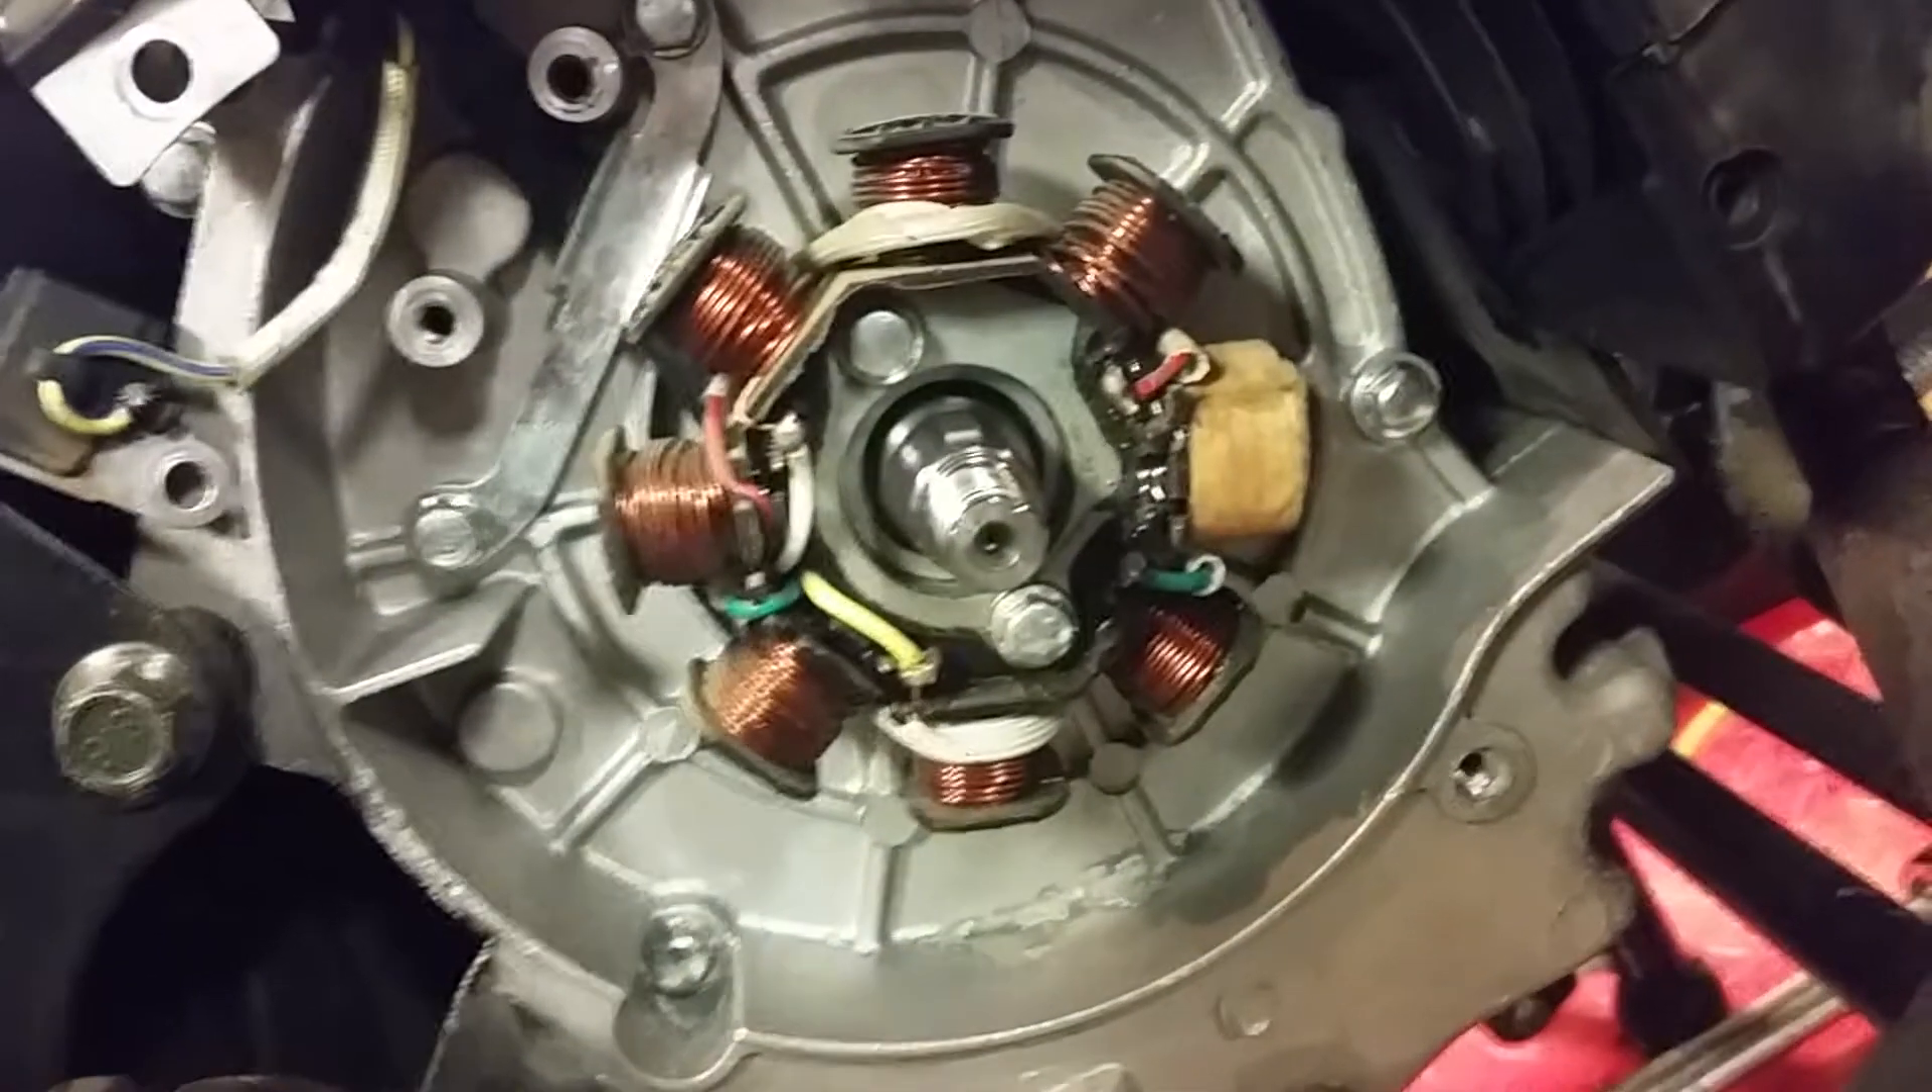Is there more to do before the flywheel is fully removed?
No.